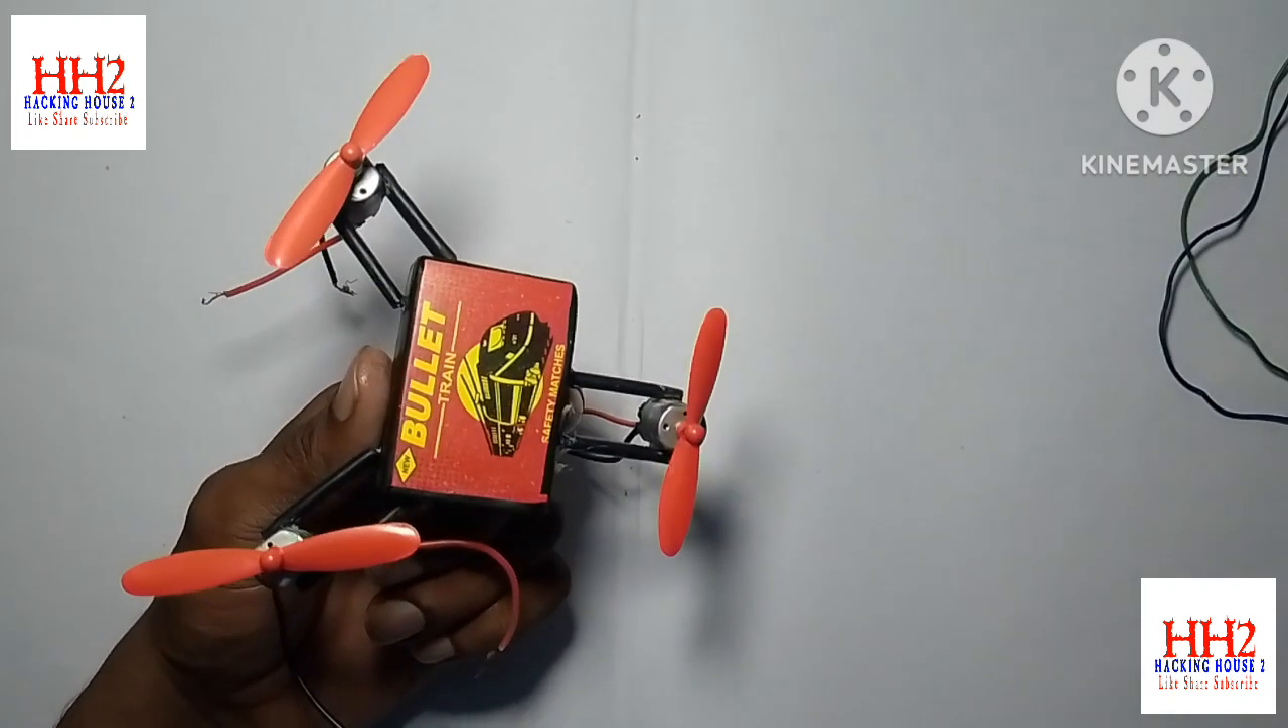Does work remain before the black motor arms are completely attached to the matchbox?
No.